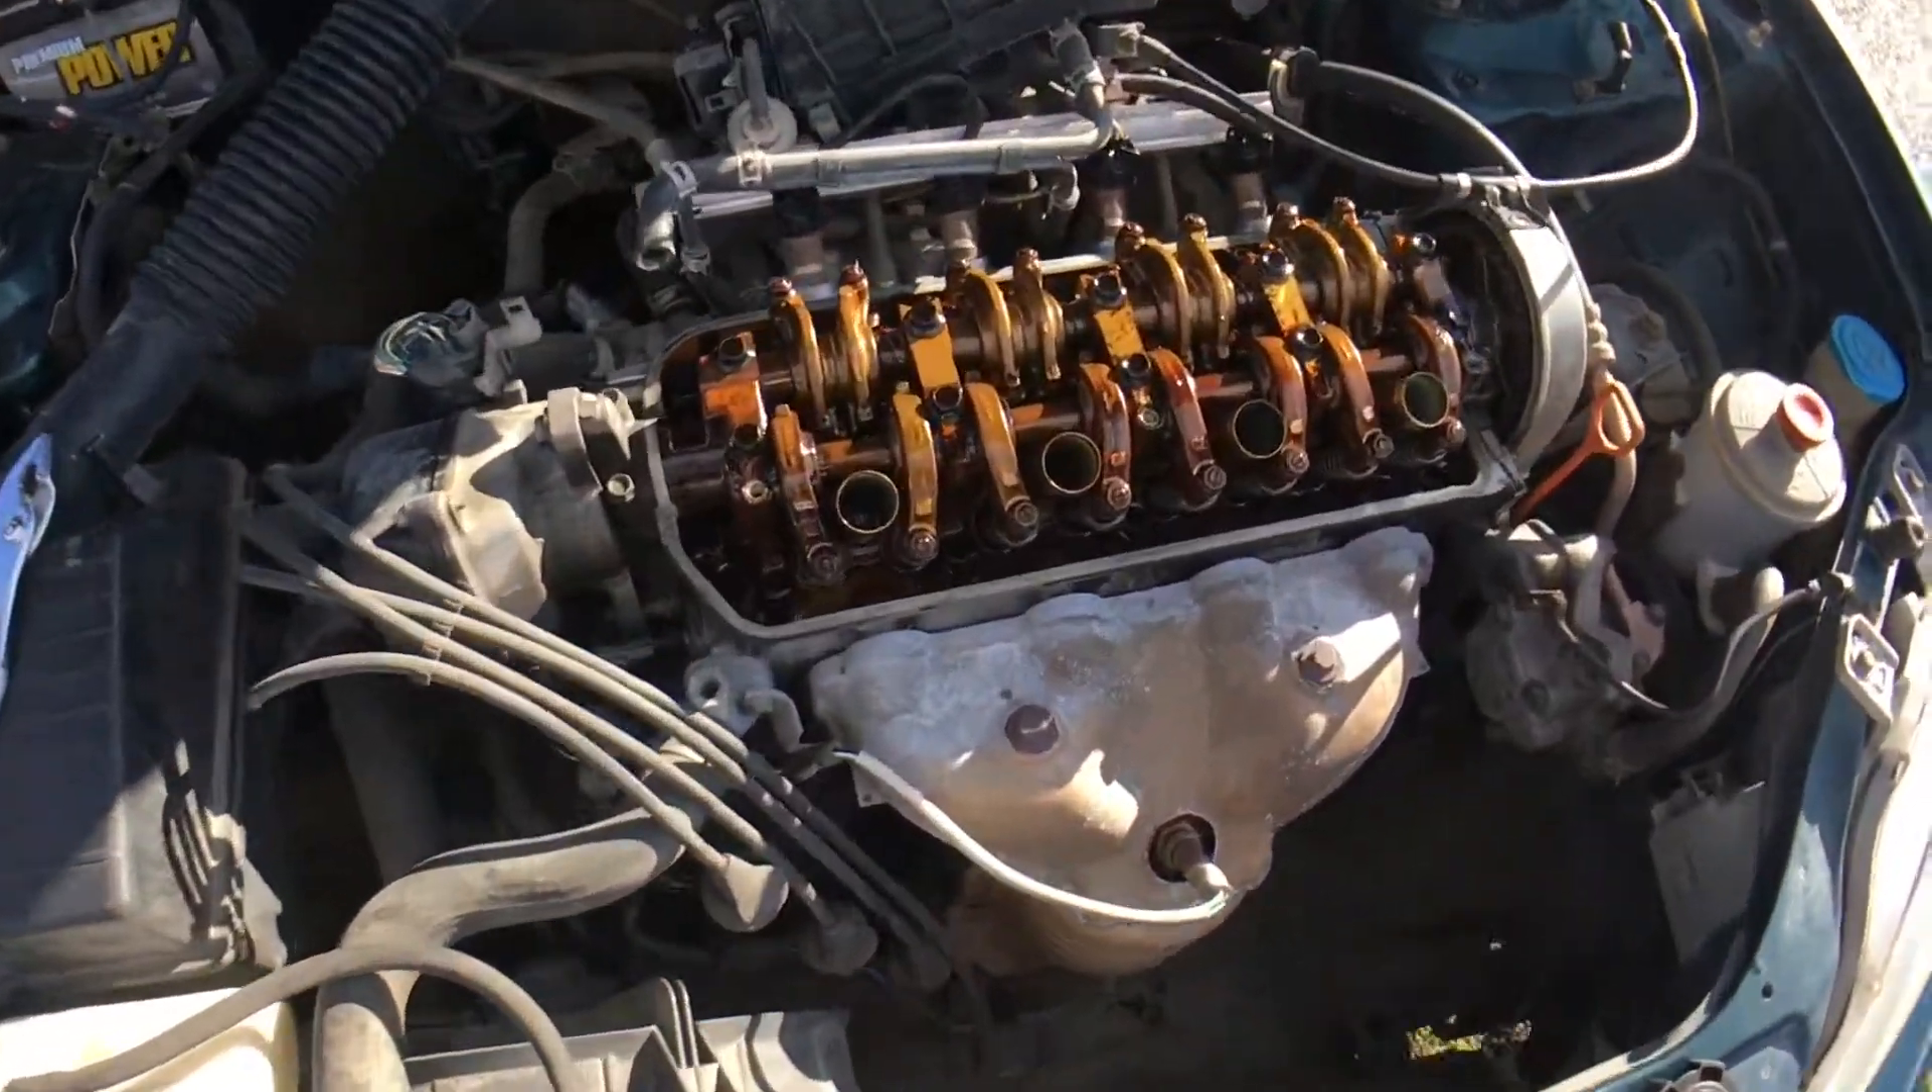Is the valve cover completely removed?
Yes.